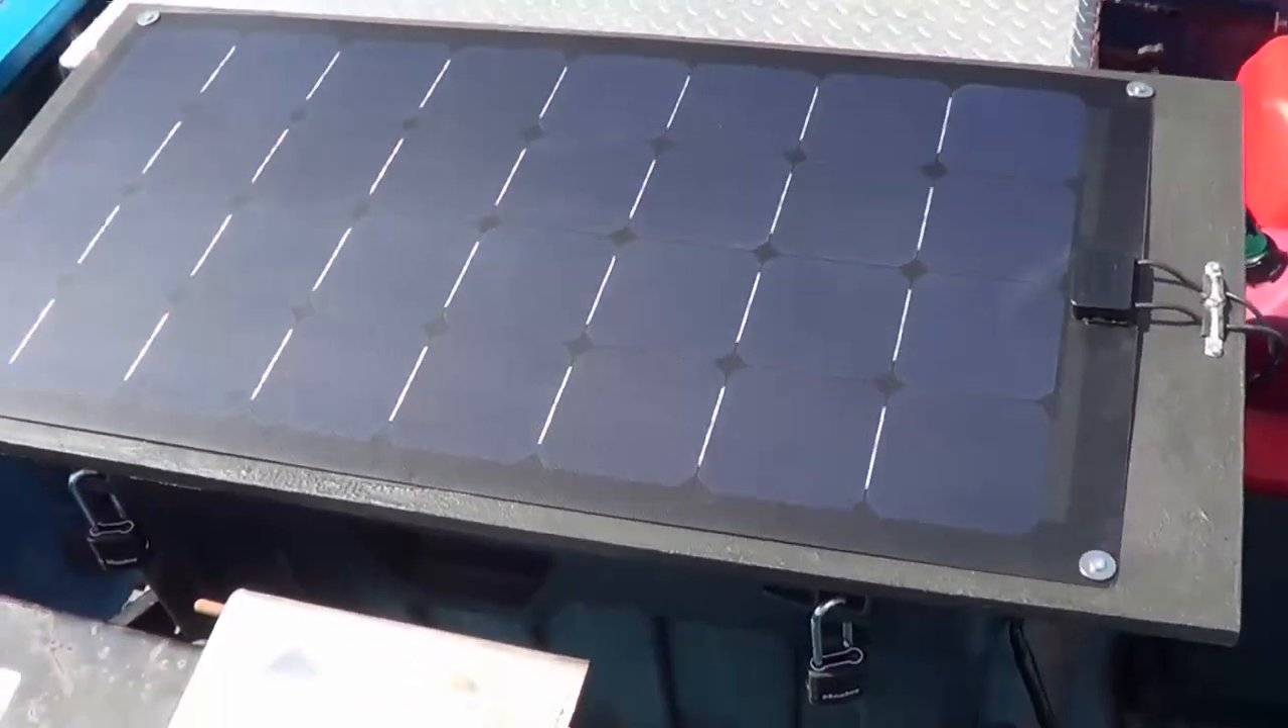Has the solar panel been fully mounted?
Yes.